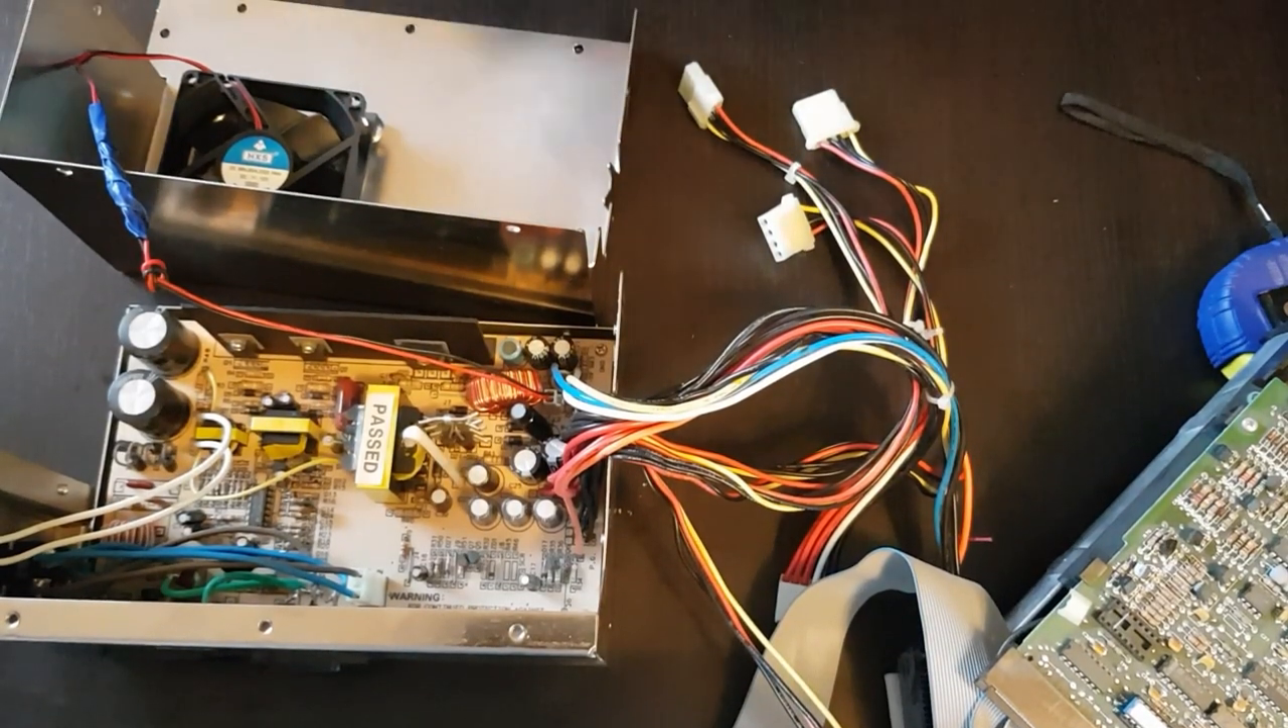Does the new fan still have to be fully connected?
No.